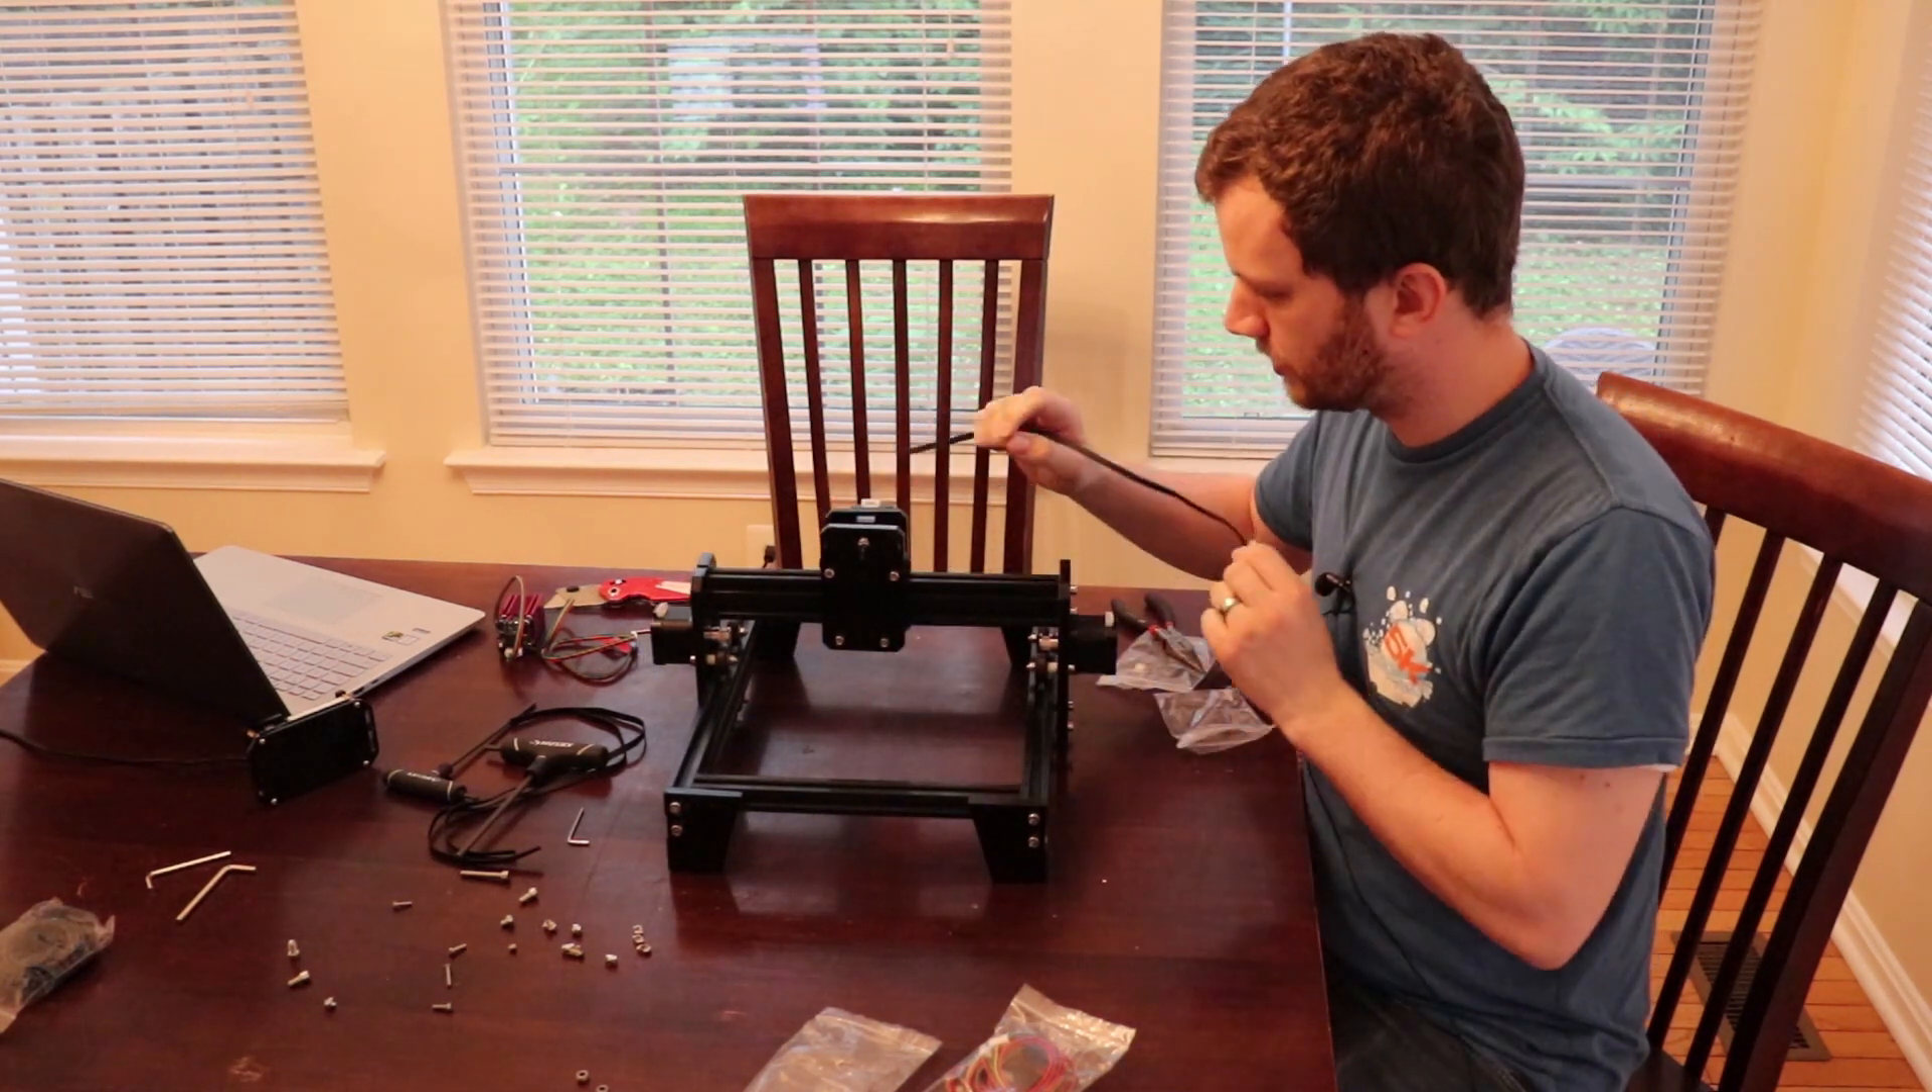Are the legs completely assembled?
Yes.